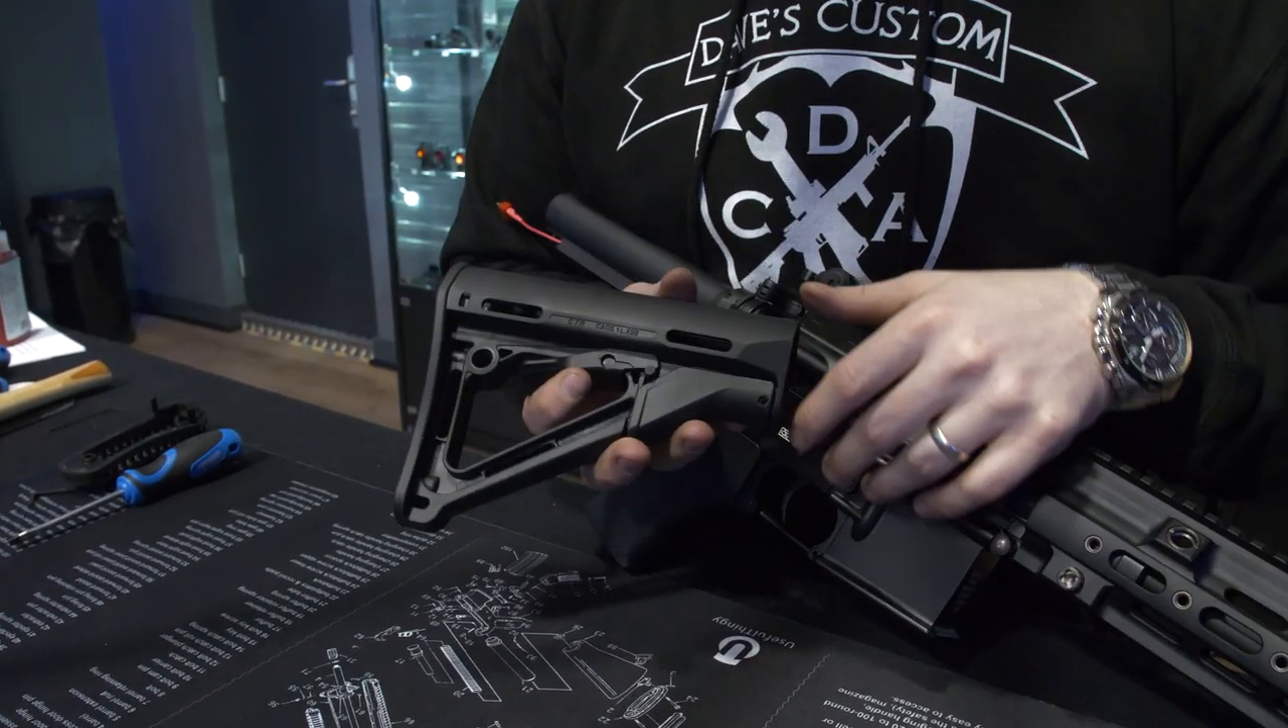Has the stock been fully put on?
No.